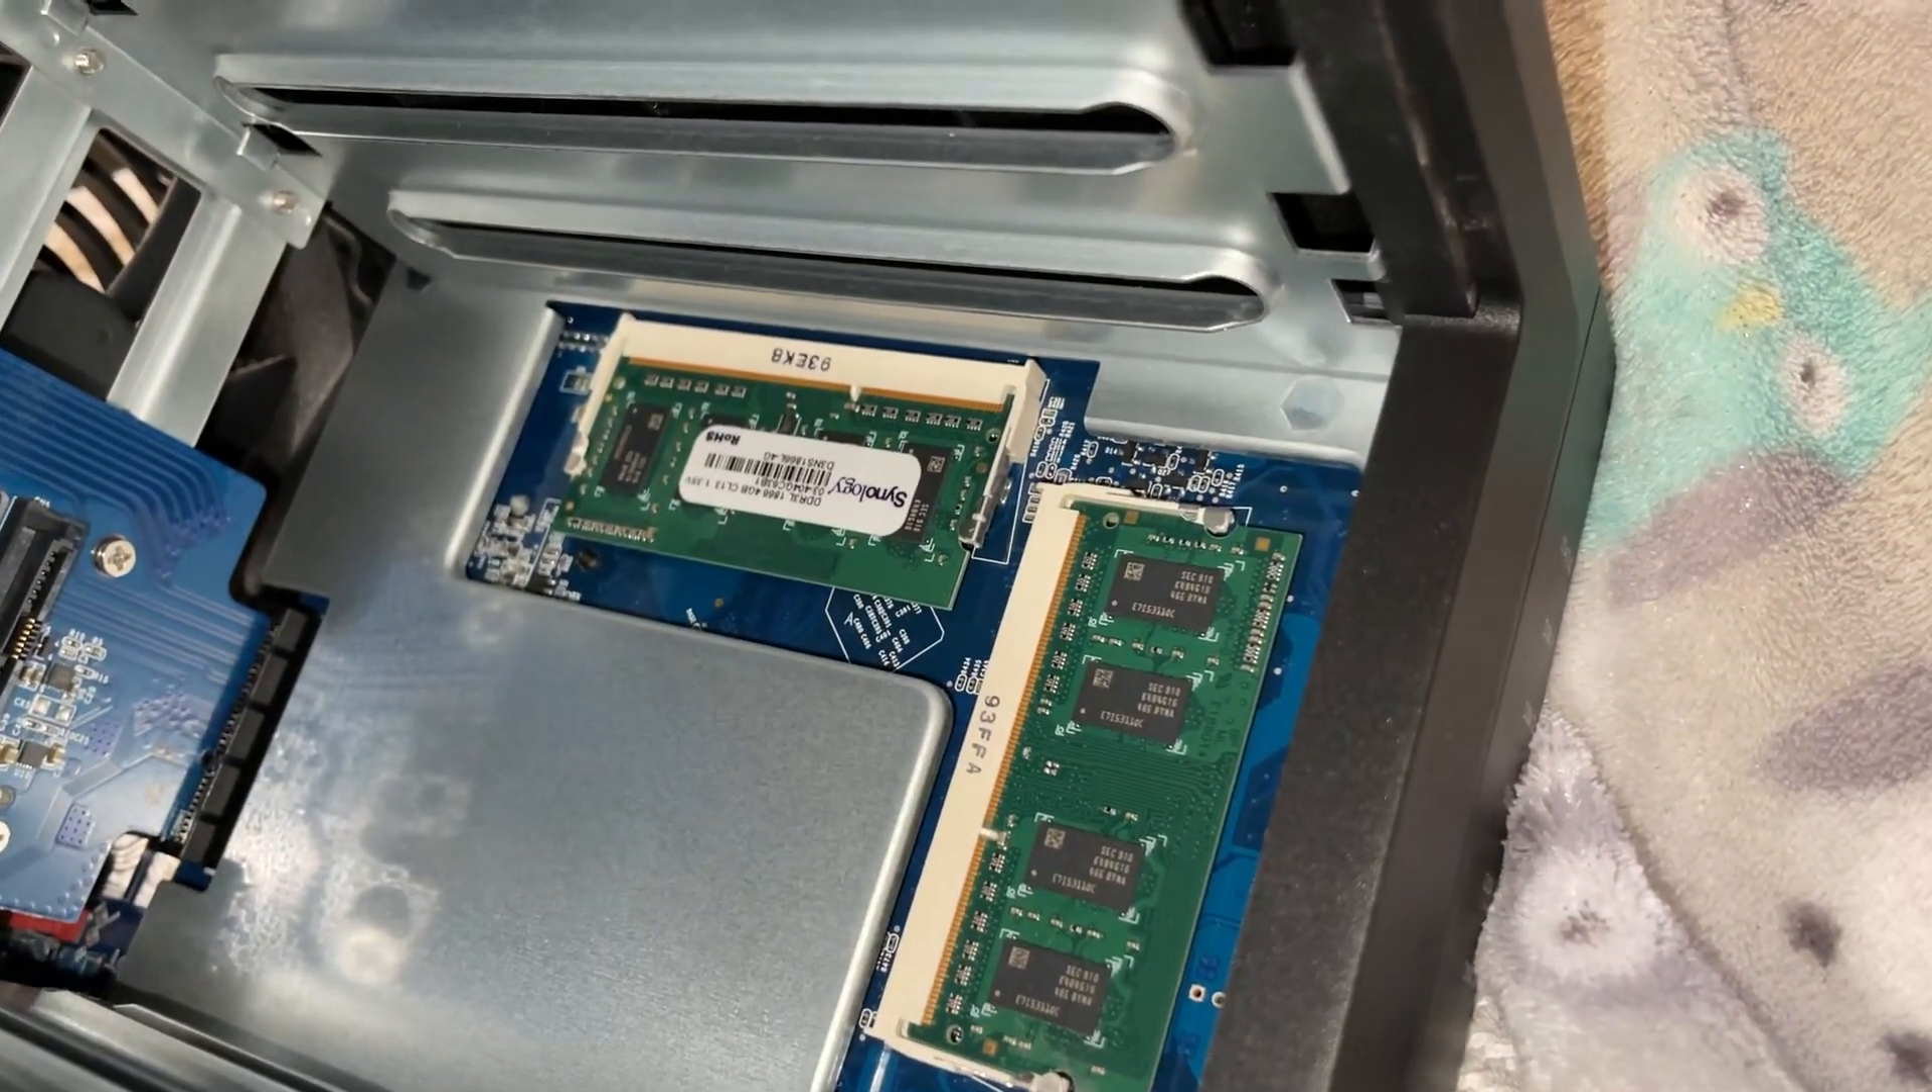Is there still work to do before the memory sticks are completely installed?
No.